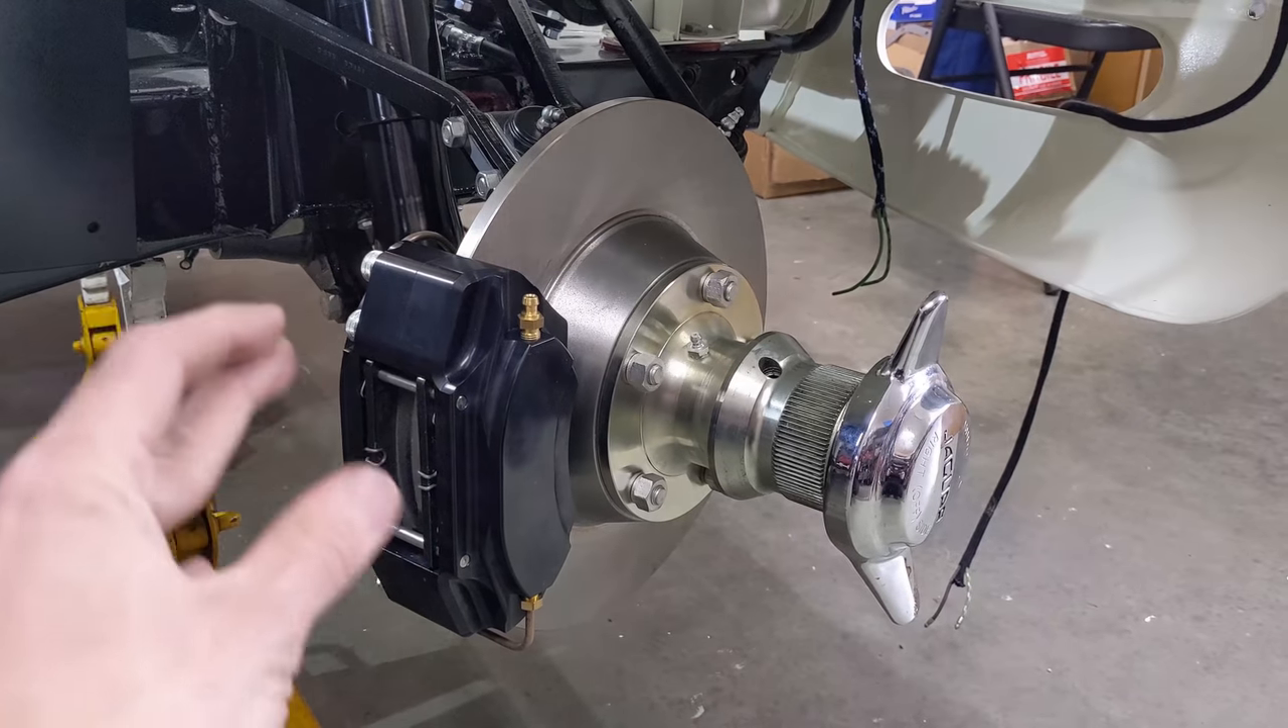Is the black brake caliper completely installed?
Yes.